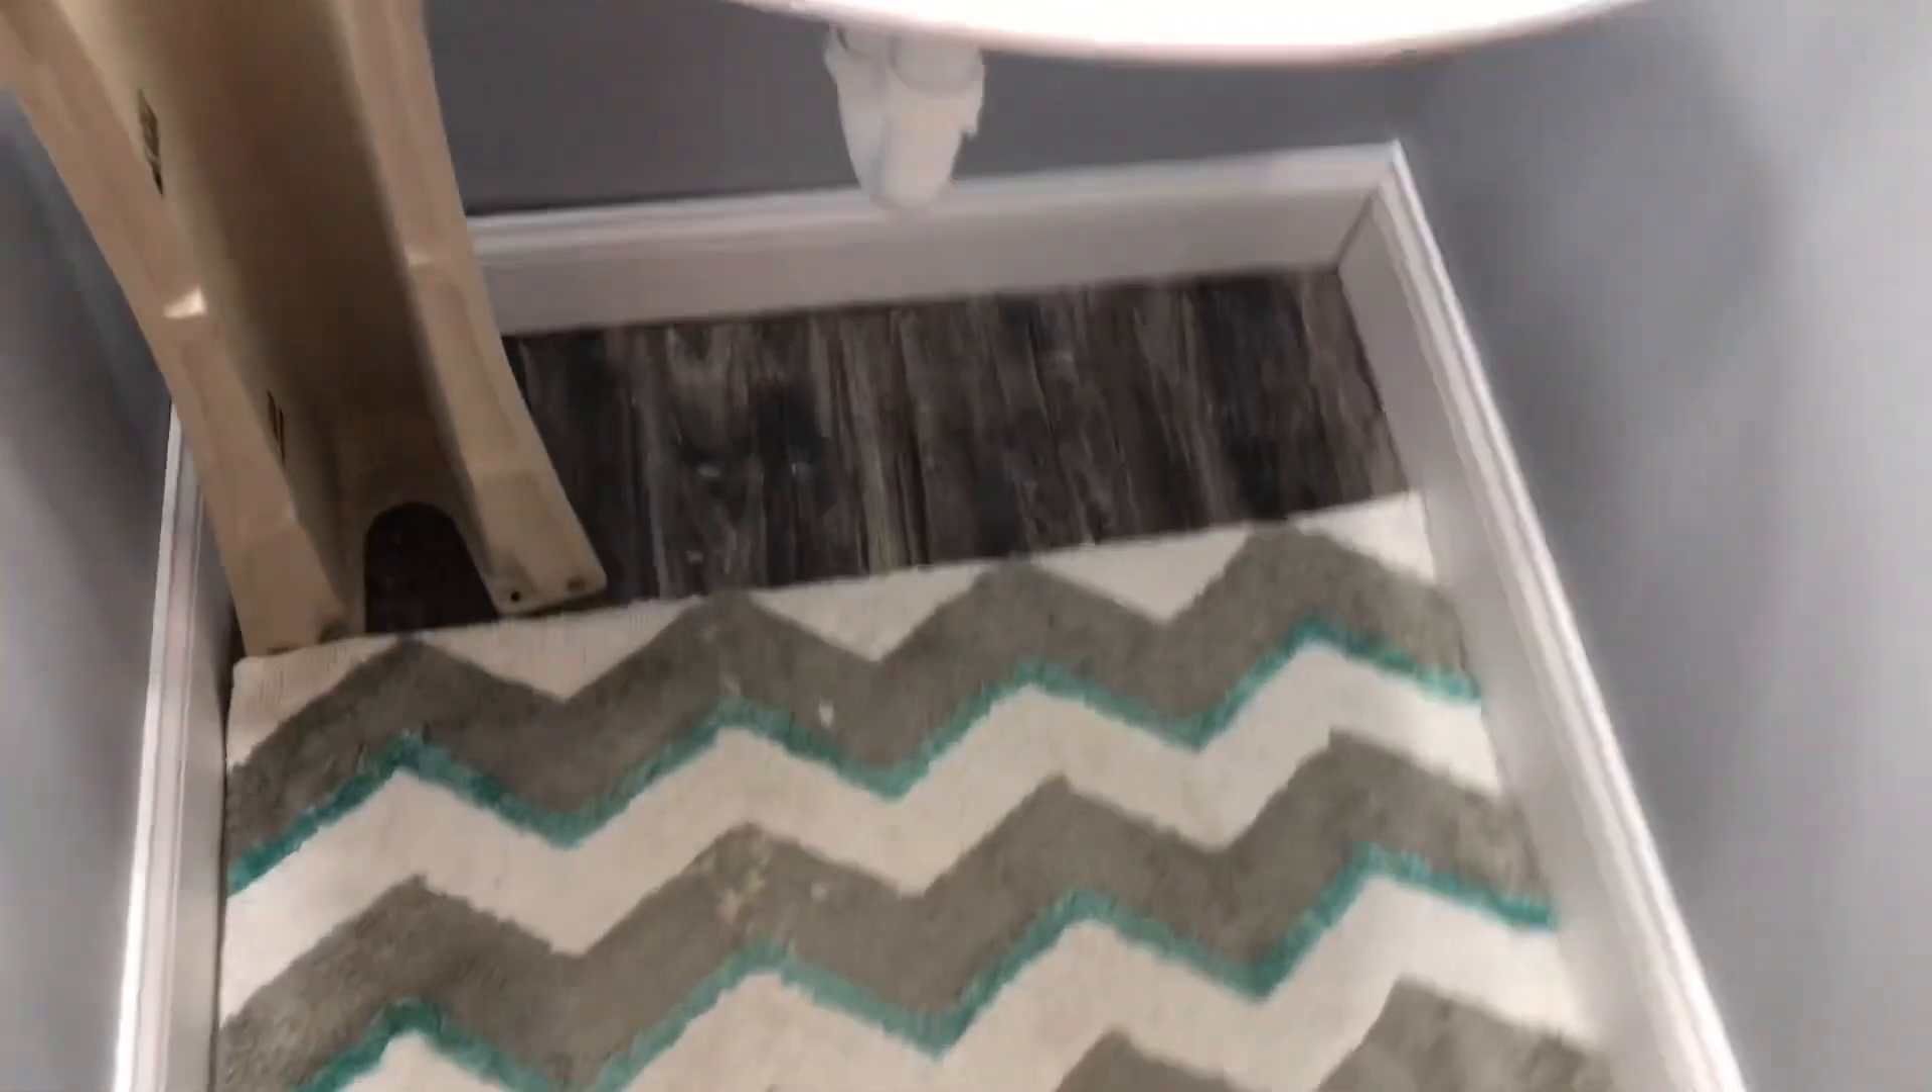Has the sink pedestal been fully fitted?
No.